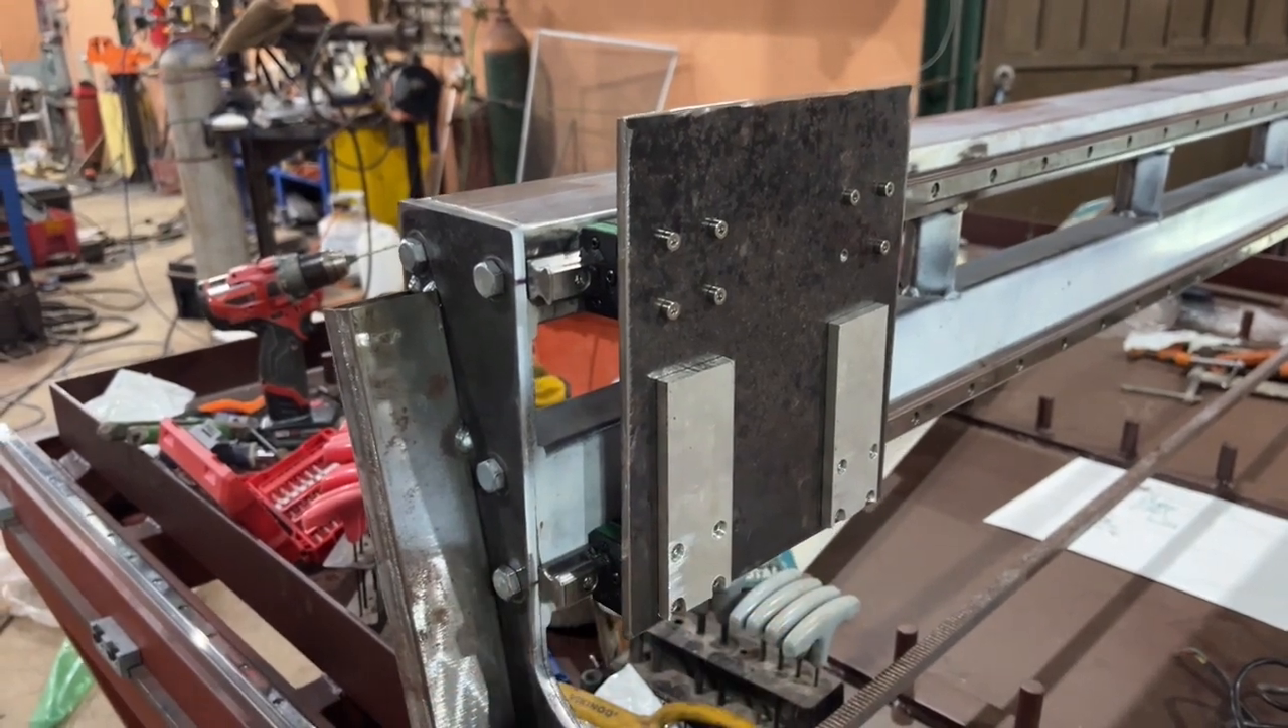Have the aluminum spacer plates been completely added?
Yes.